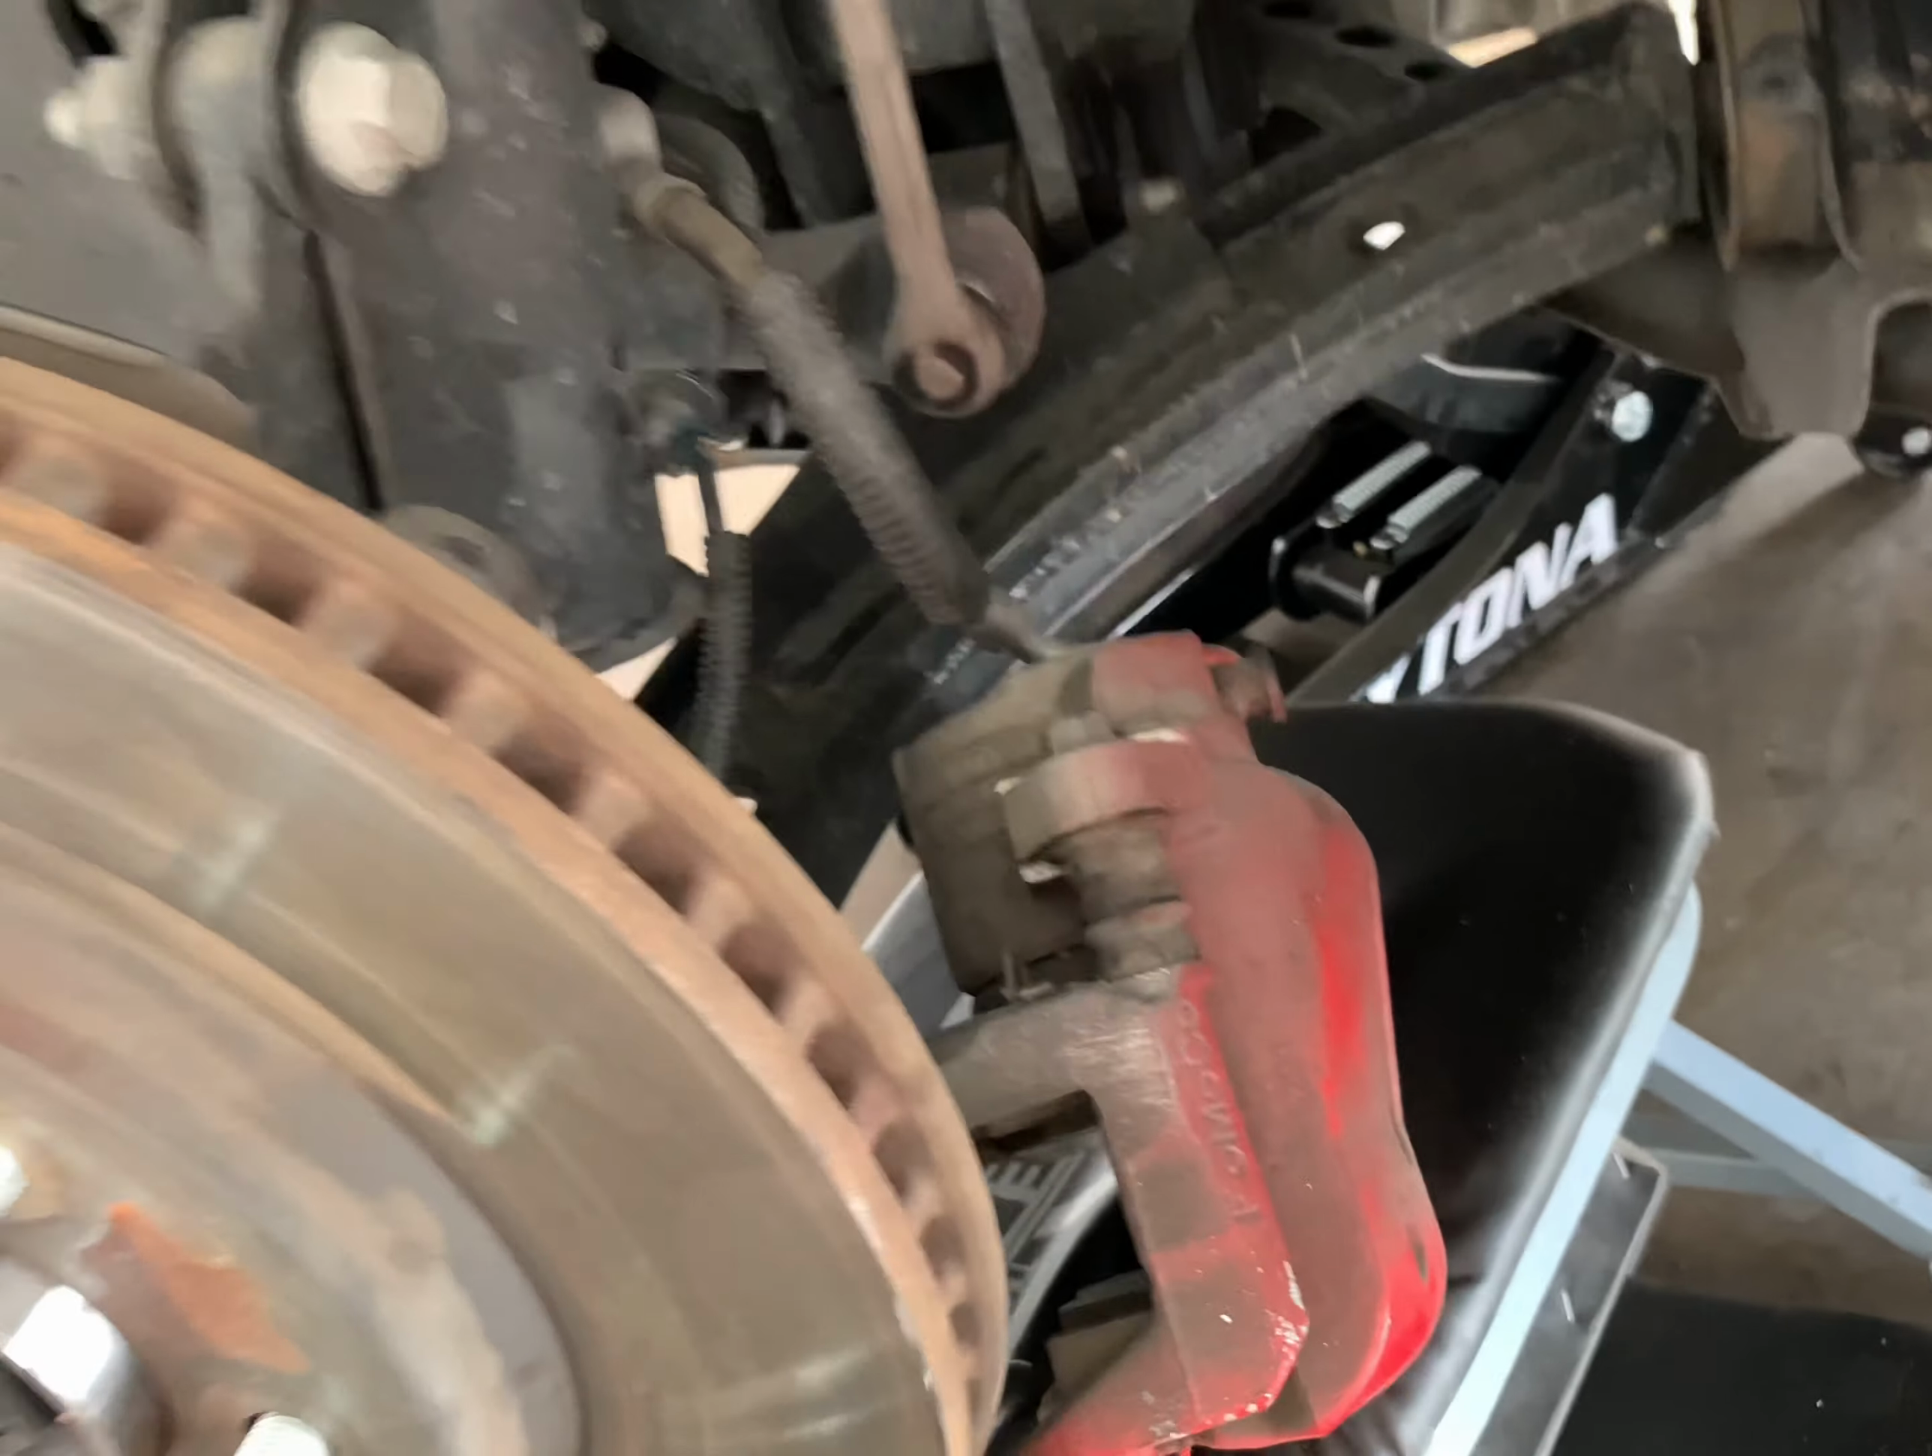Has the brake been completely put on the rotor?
No.